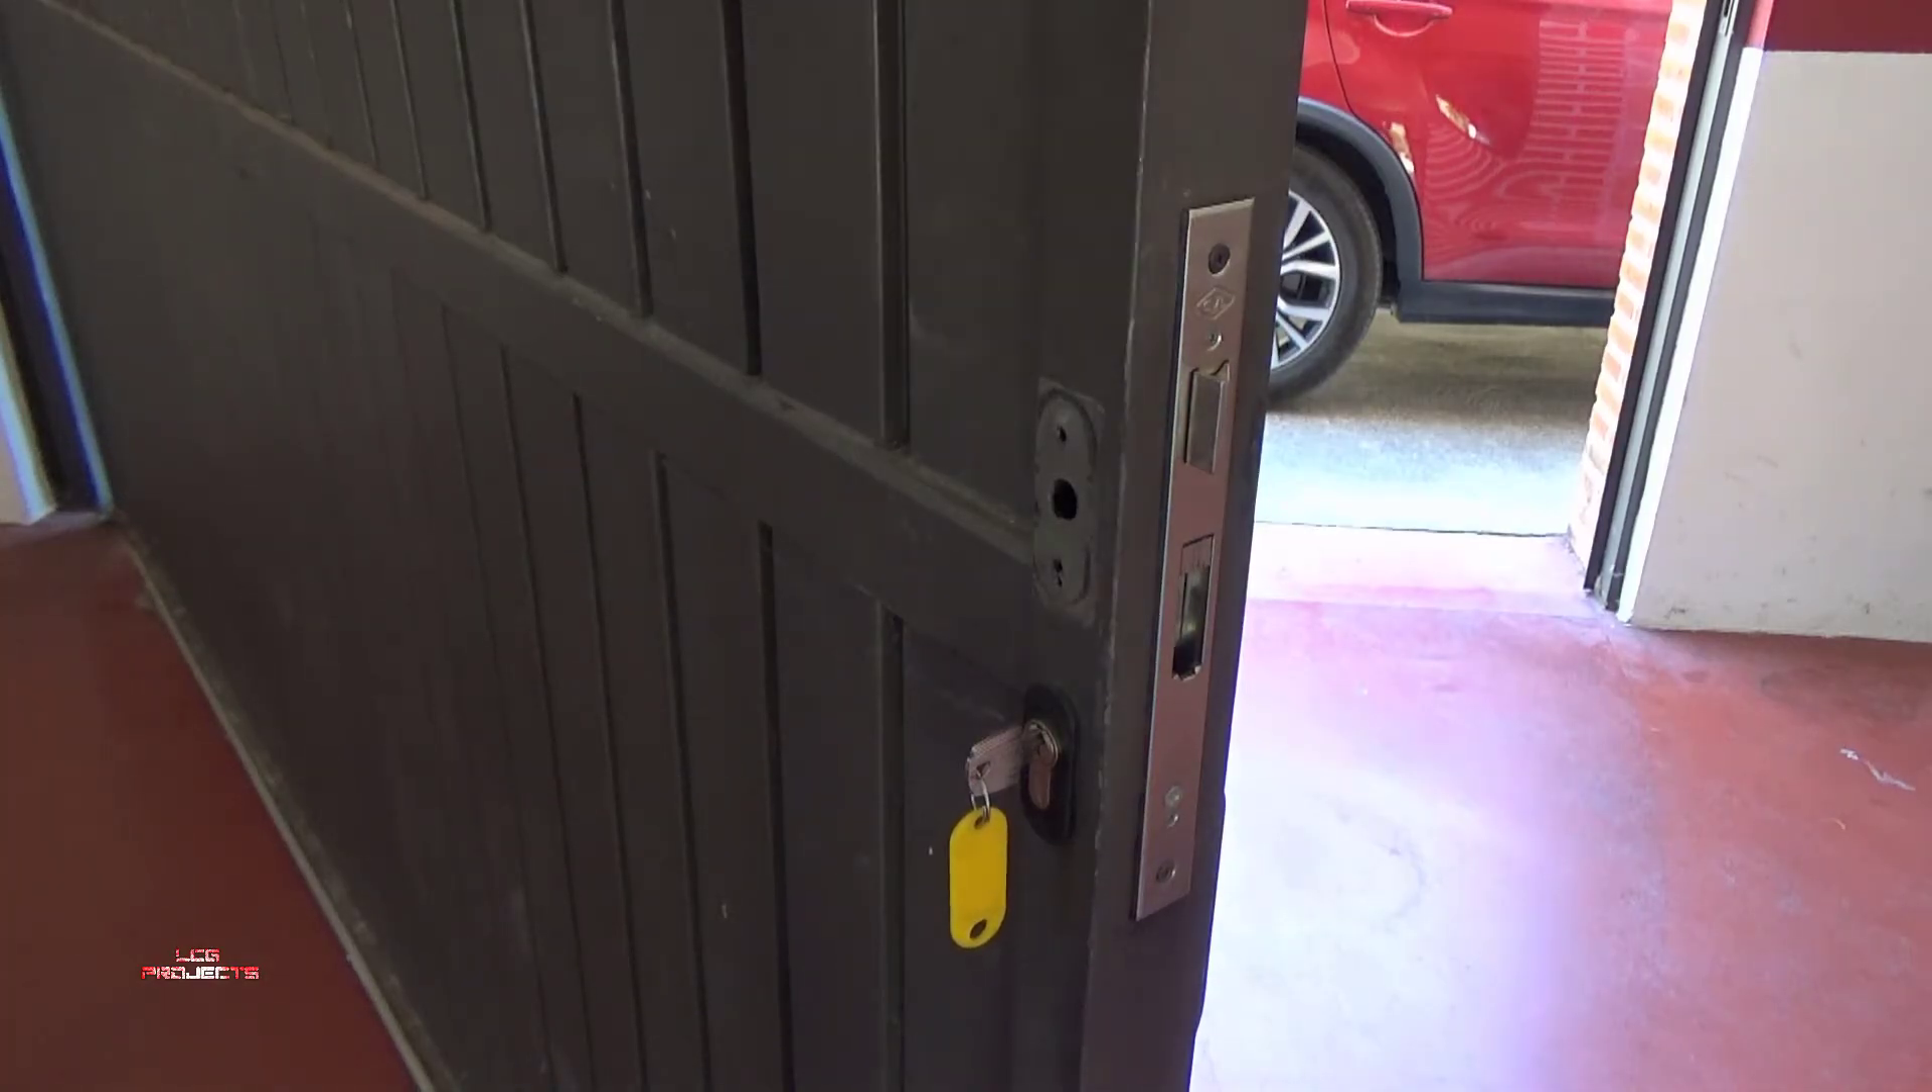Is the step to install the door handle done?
No.